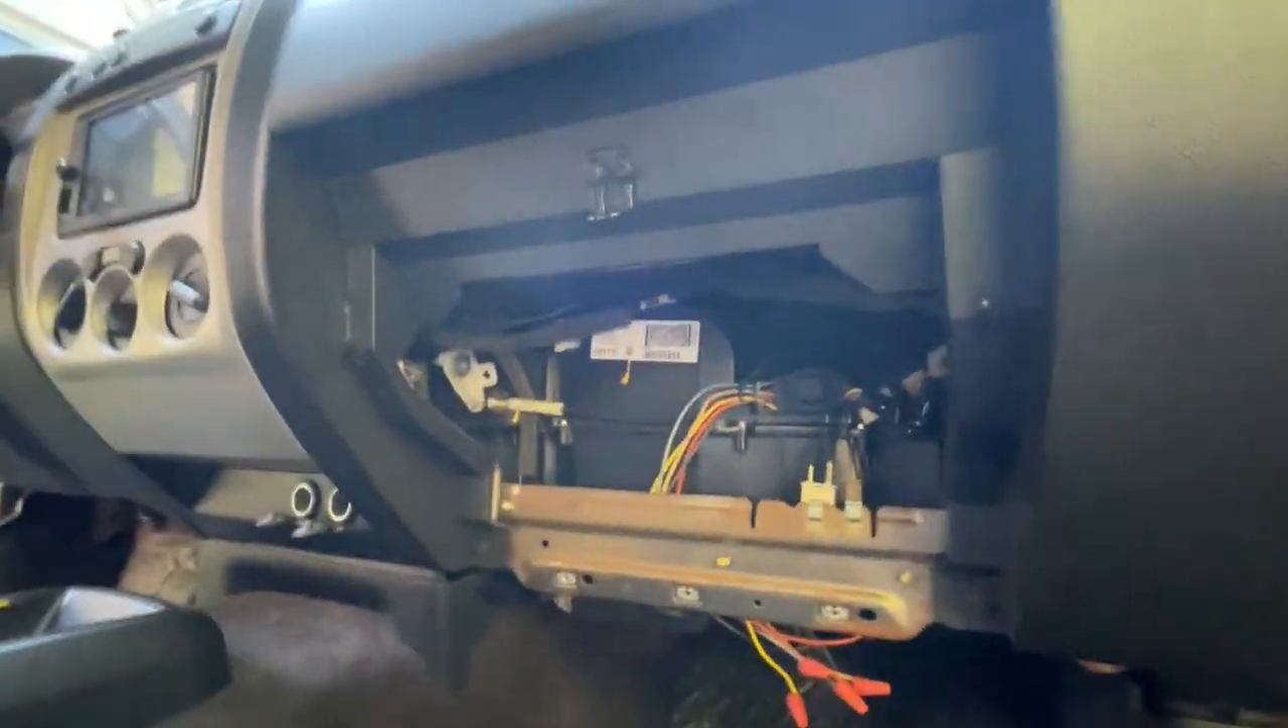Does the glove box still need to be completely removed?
No.